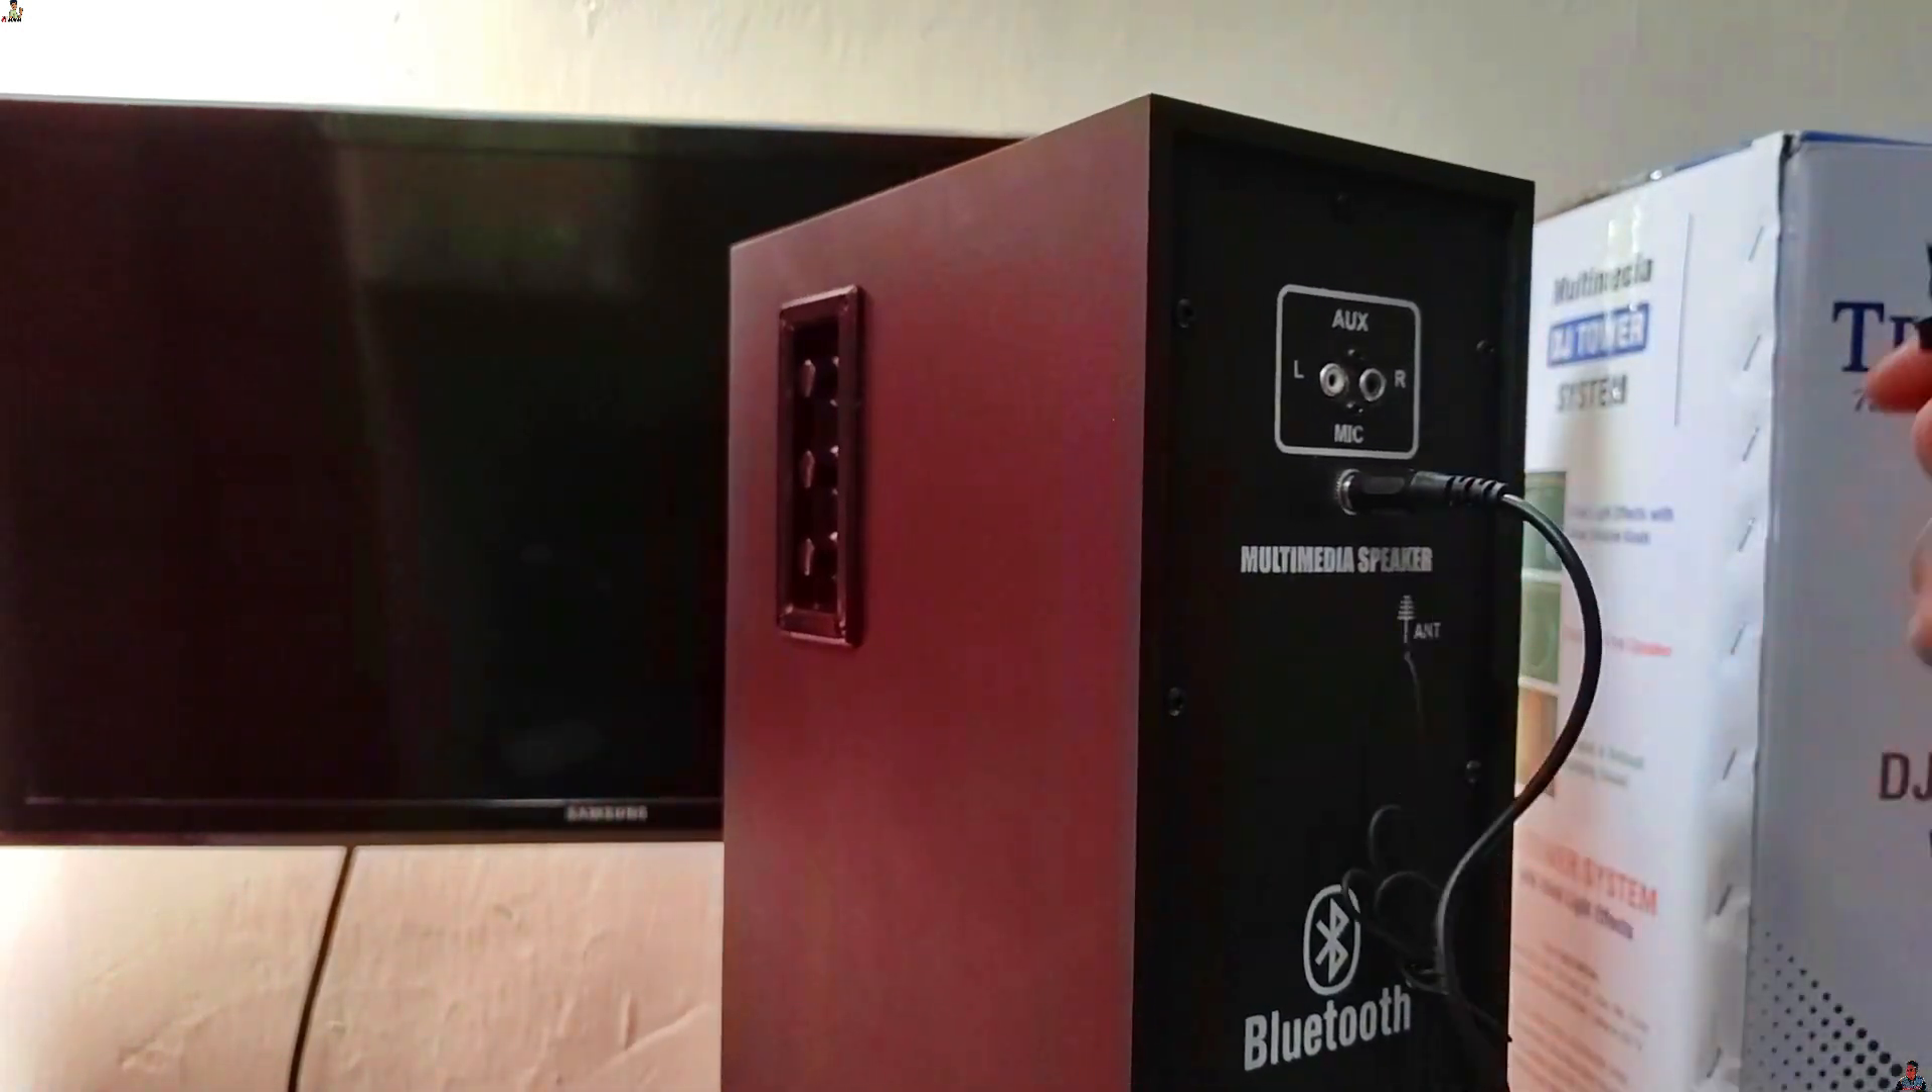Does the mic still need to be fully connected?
No.